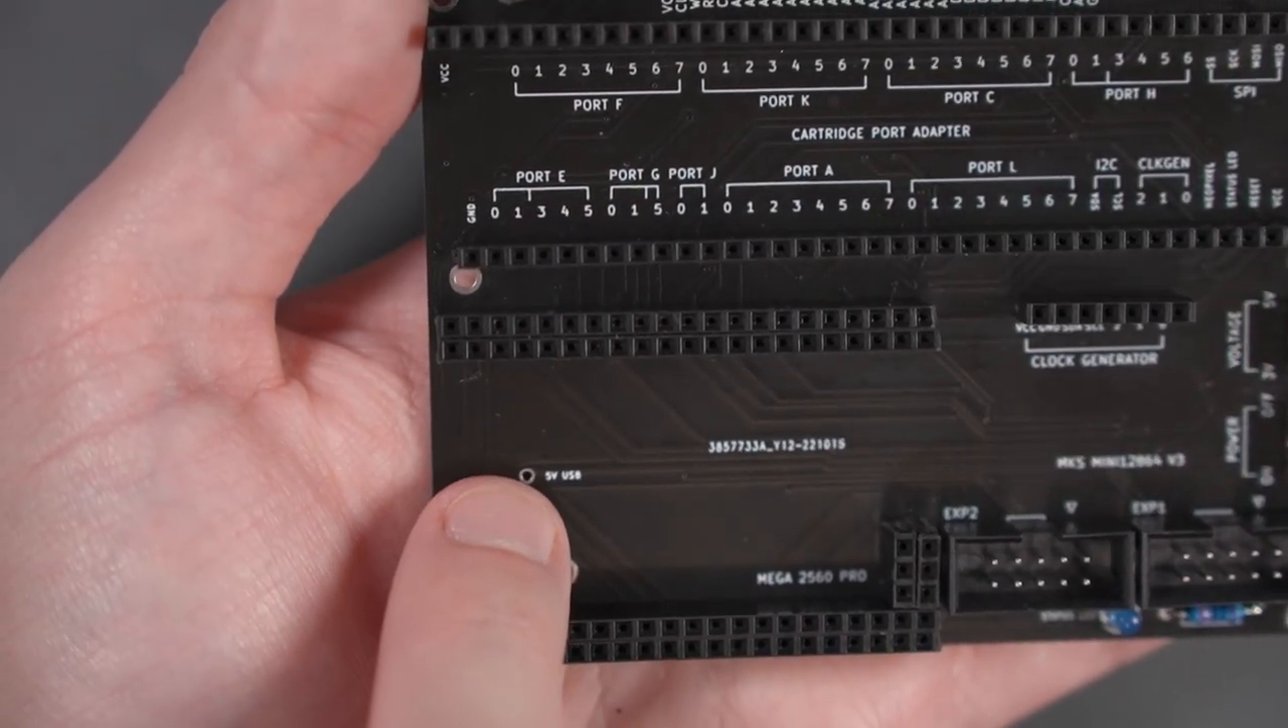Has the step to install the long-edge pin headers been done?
Yes.